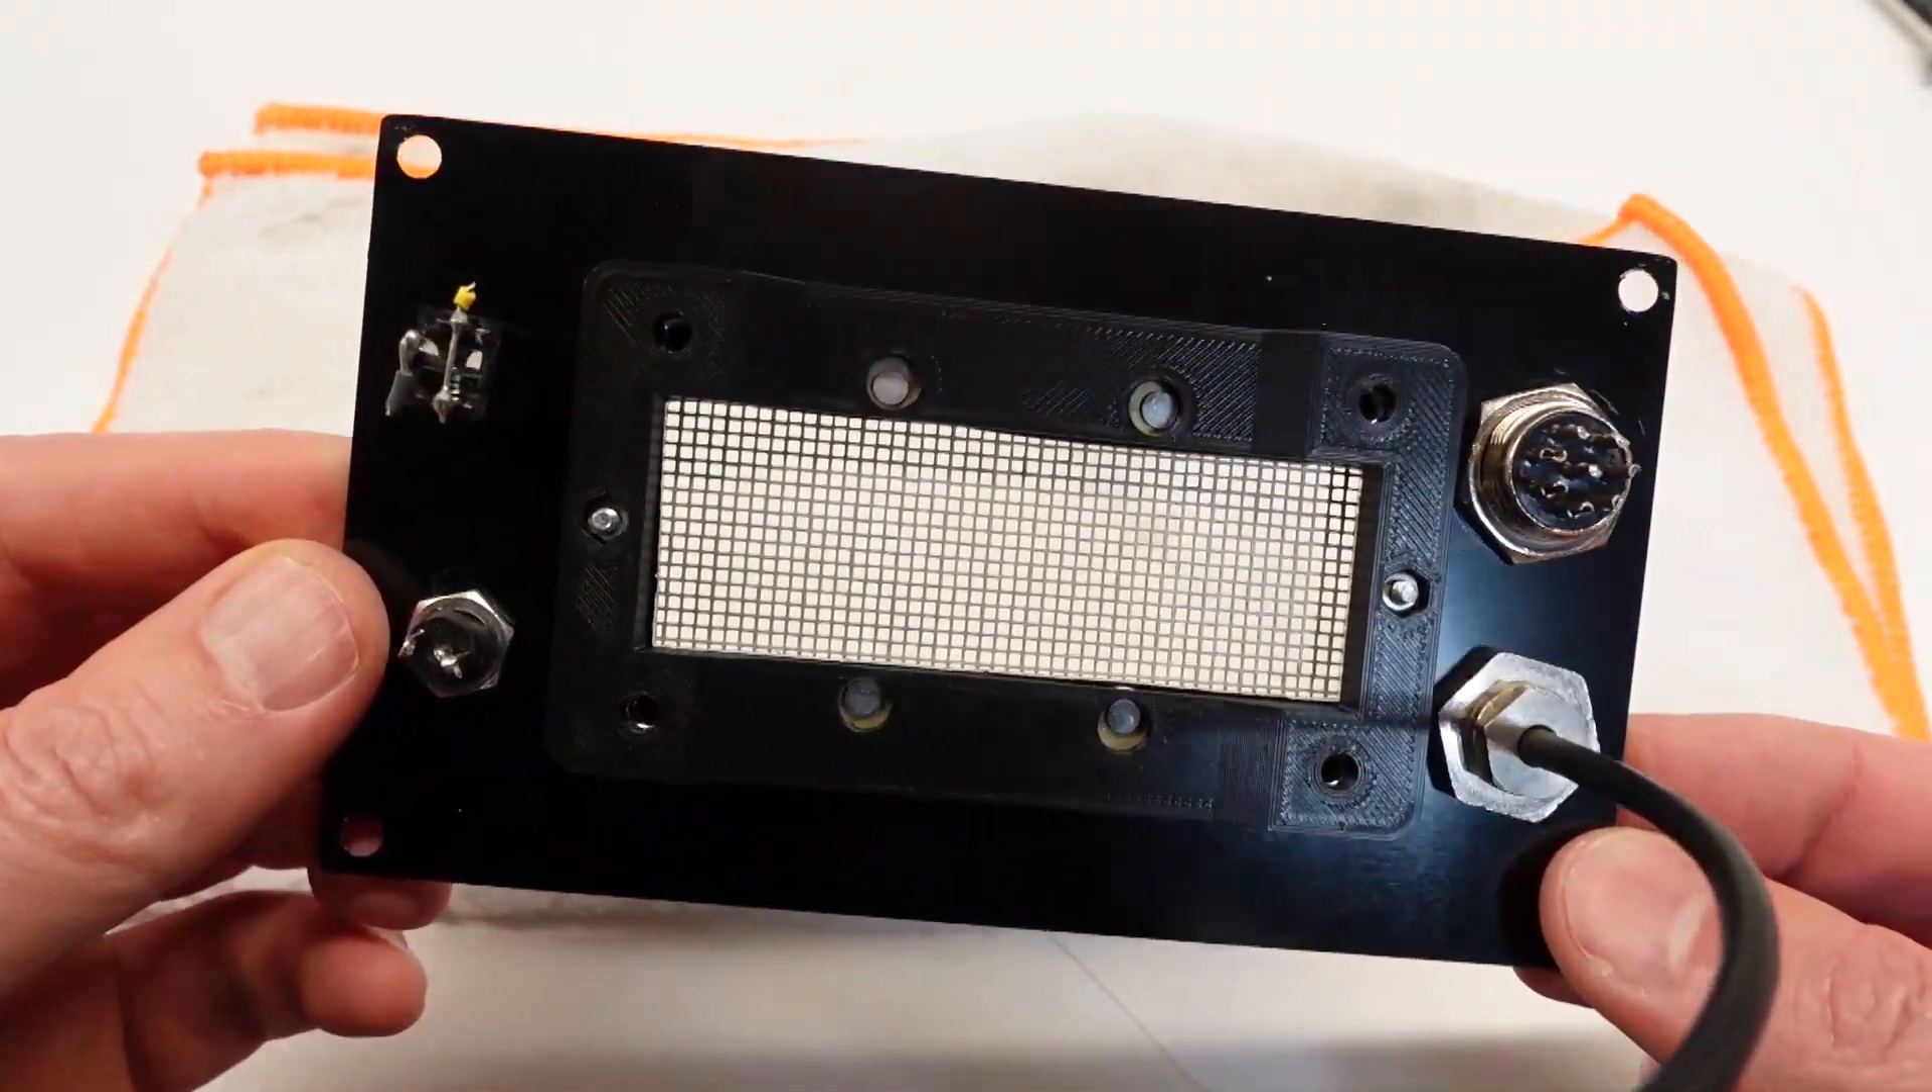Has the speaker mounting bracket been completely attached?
Yes.